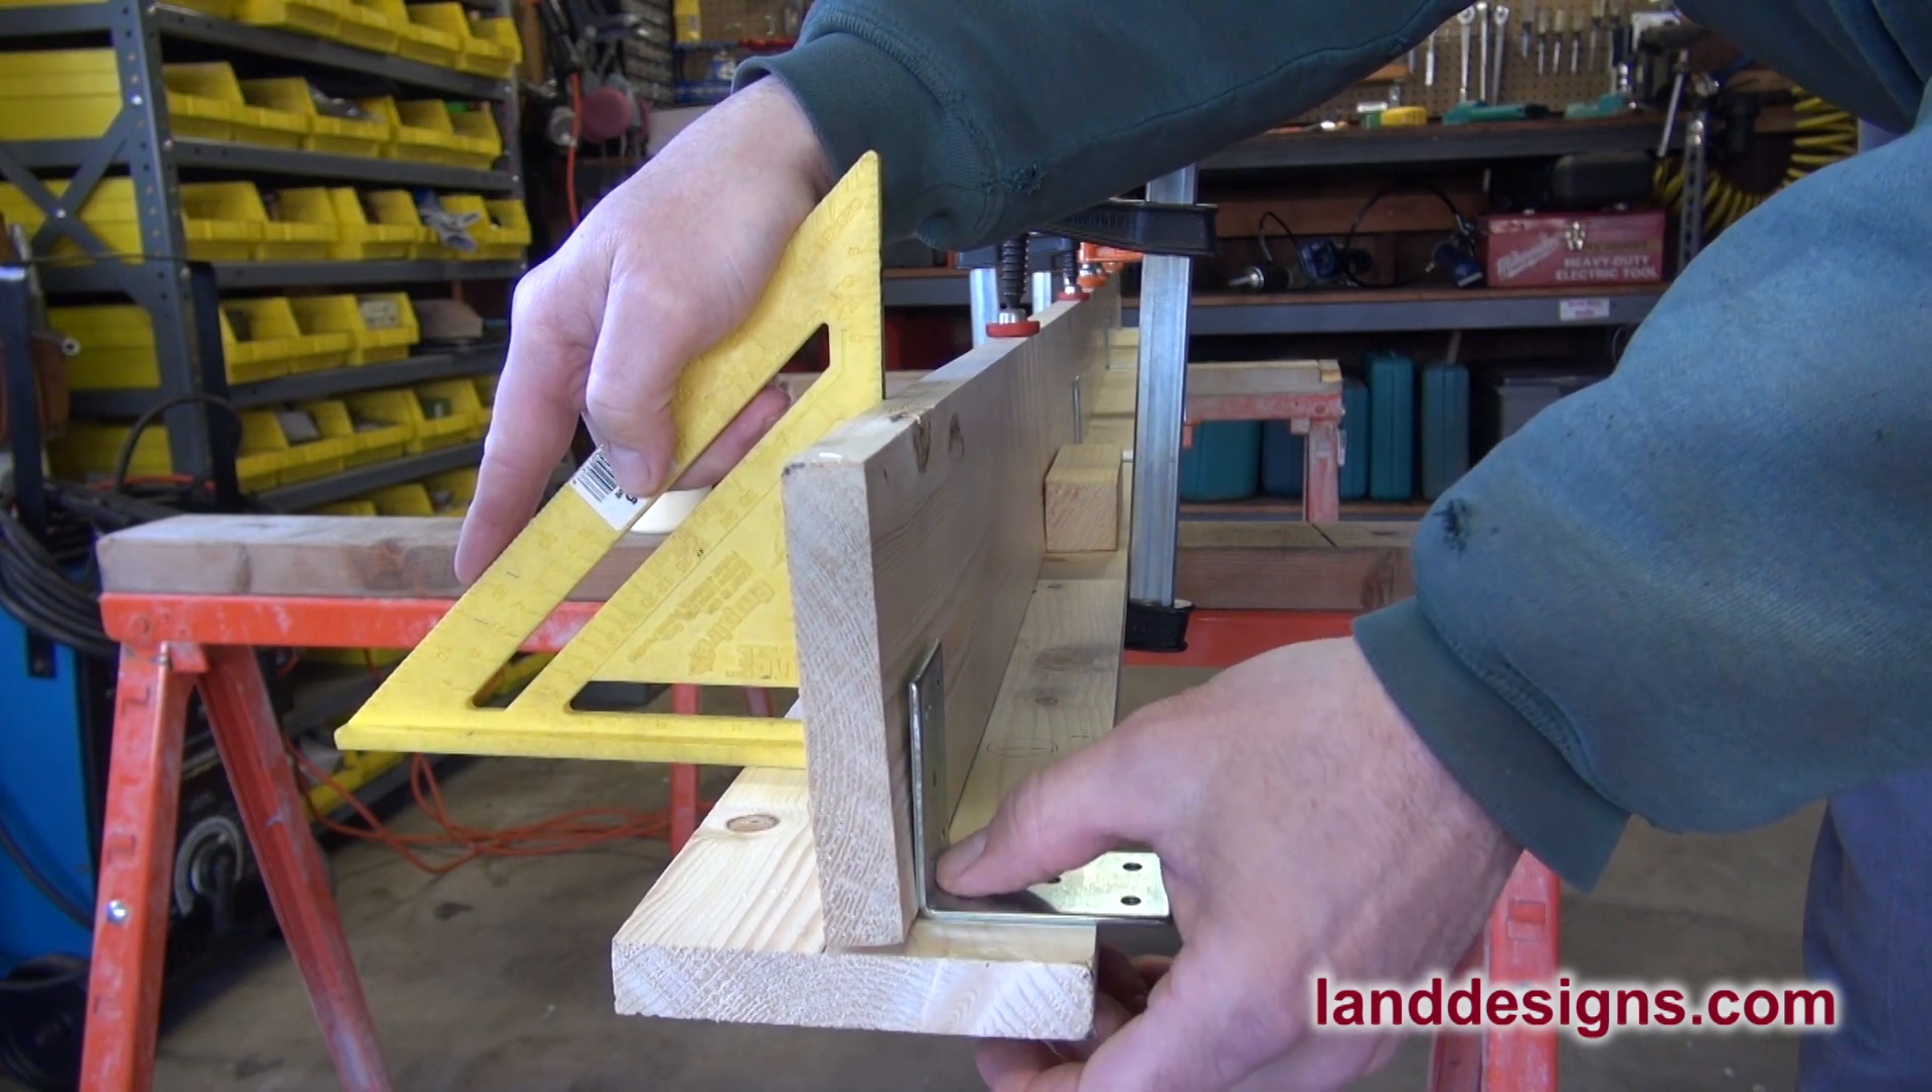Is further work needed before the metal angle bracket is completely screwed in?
Yes.